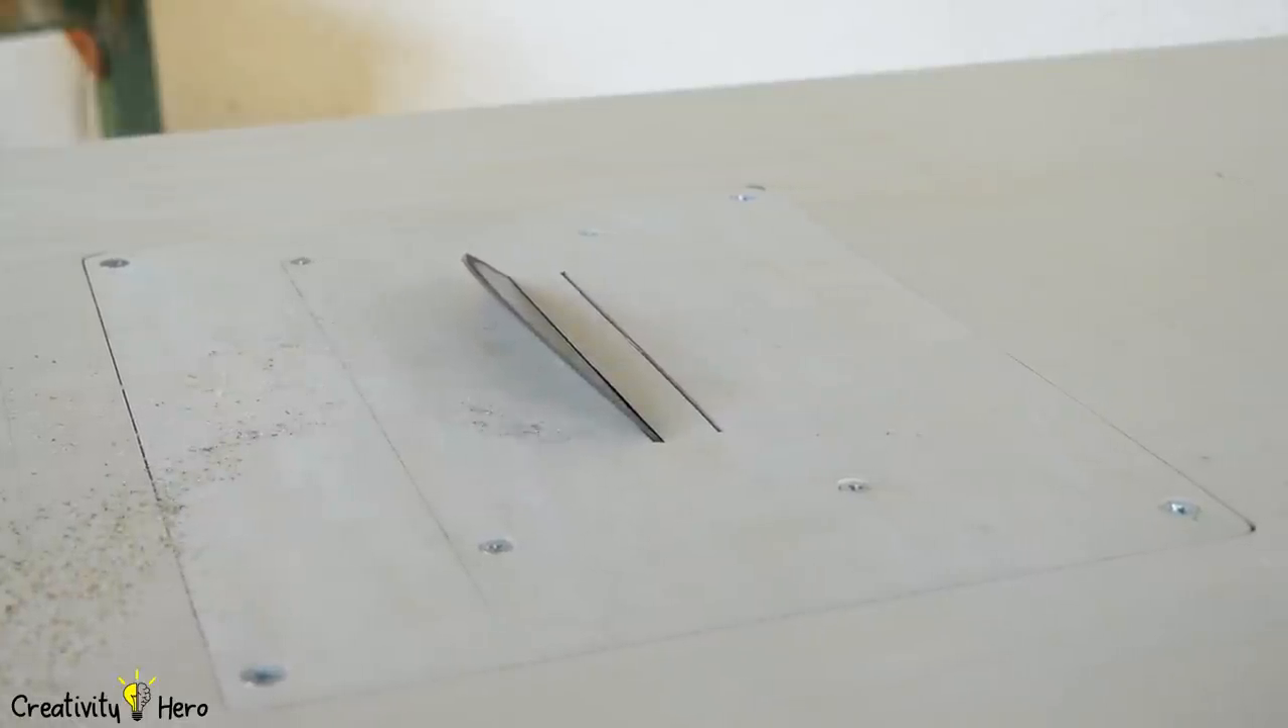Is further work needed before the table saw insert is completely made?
No.